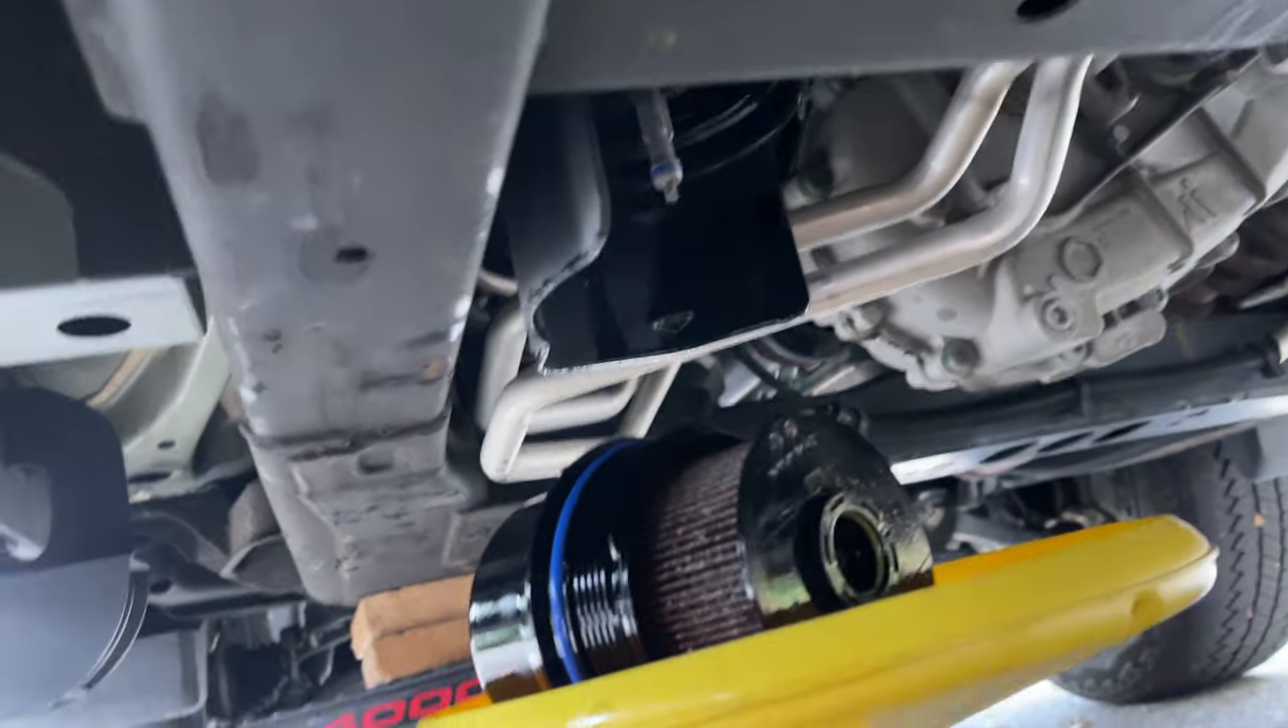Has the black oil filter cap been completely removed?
Yes.